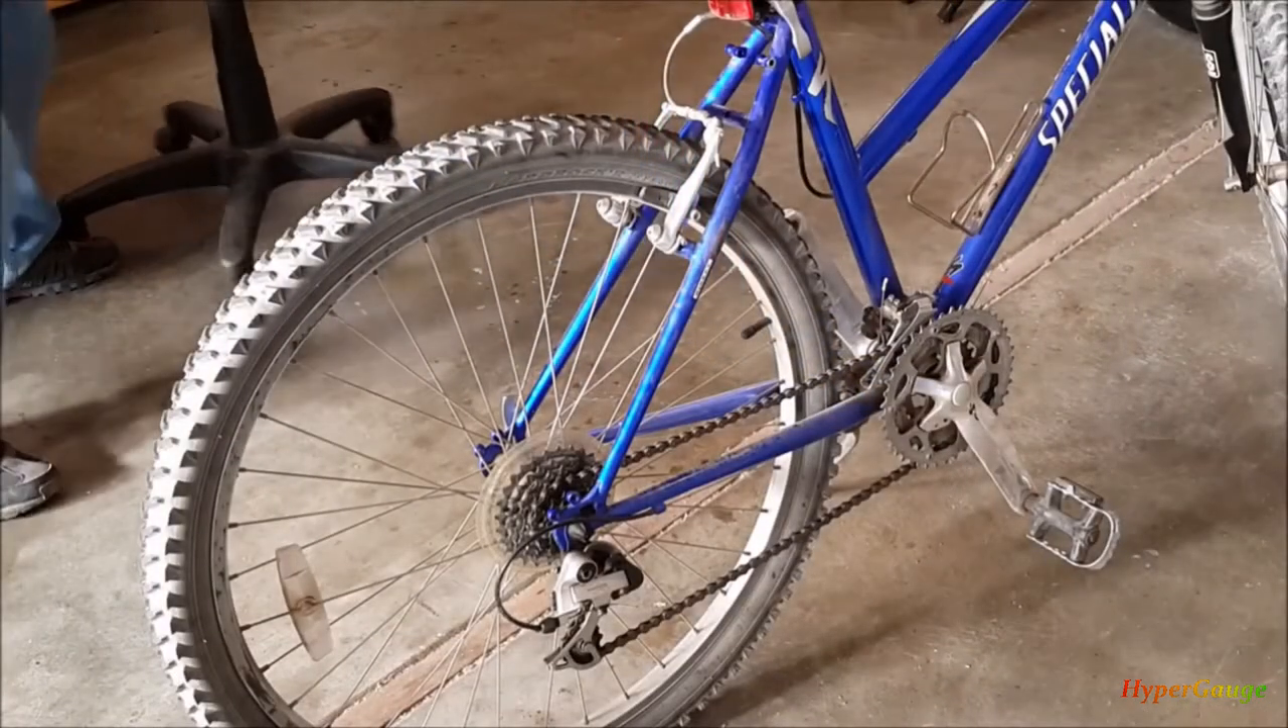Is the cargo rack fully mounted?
No.